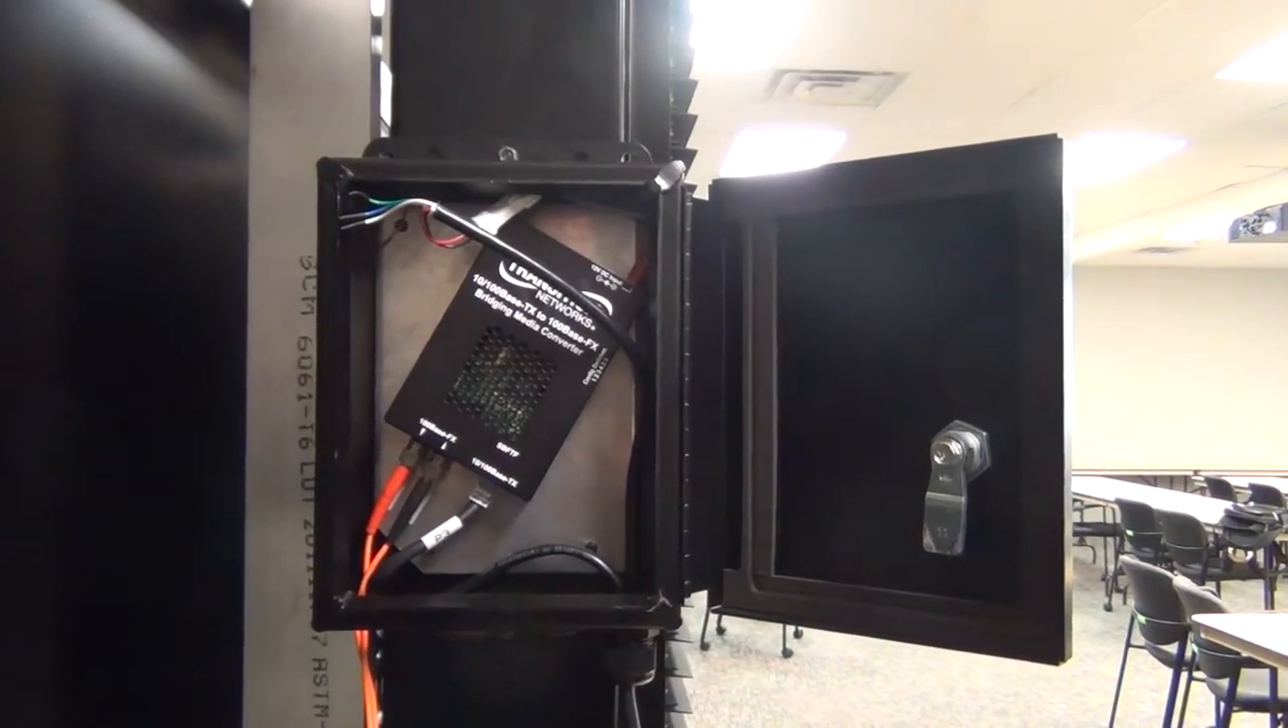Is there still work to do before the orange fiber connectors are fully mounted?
No.